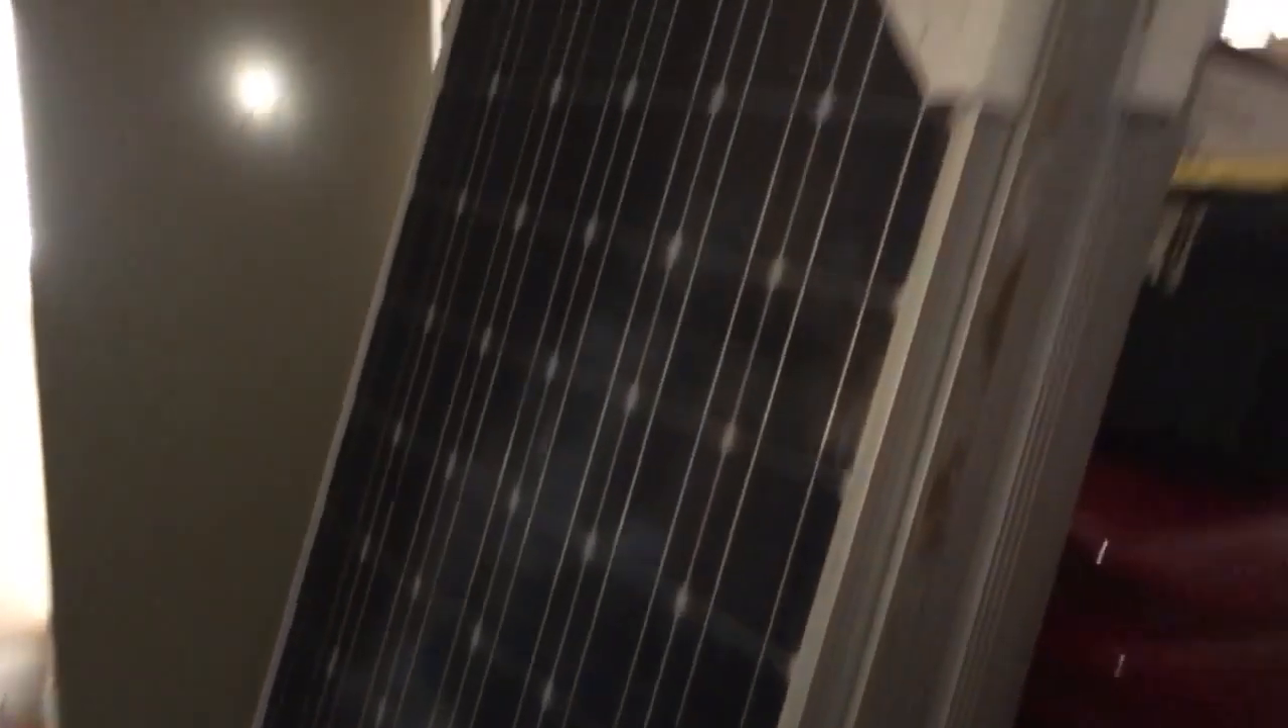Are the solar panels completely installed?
No.